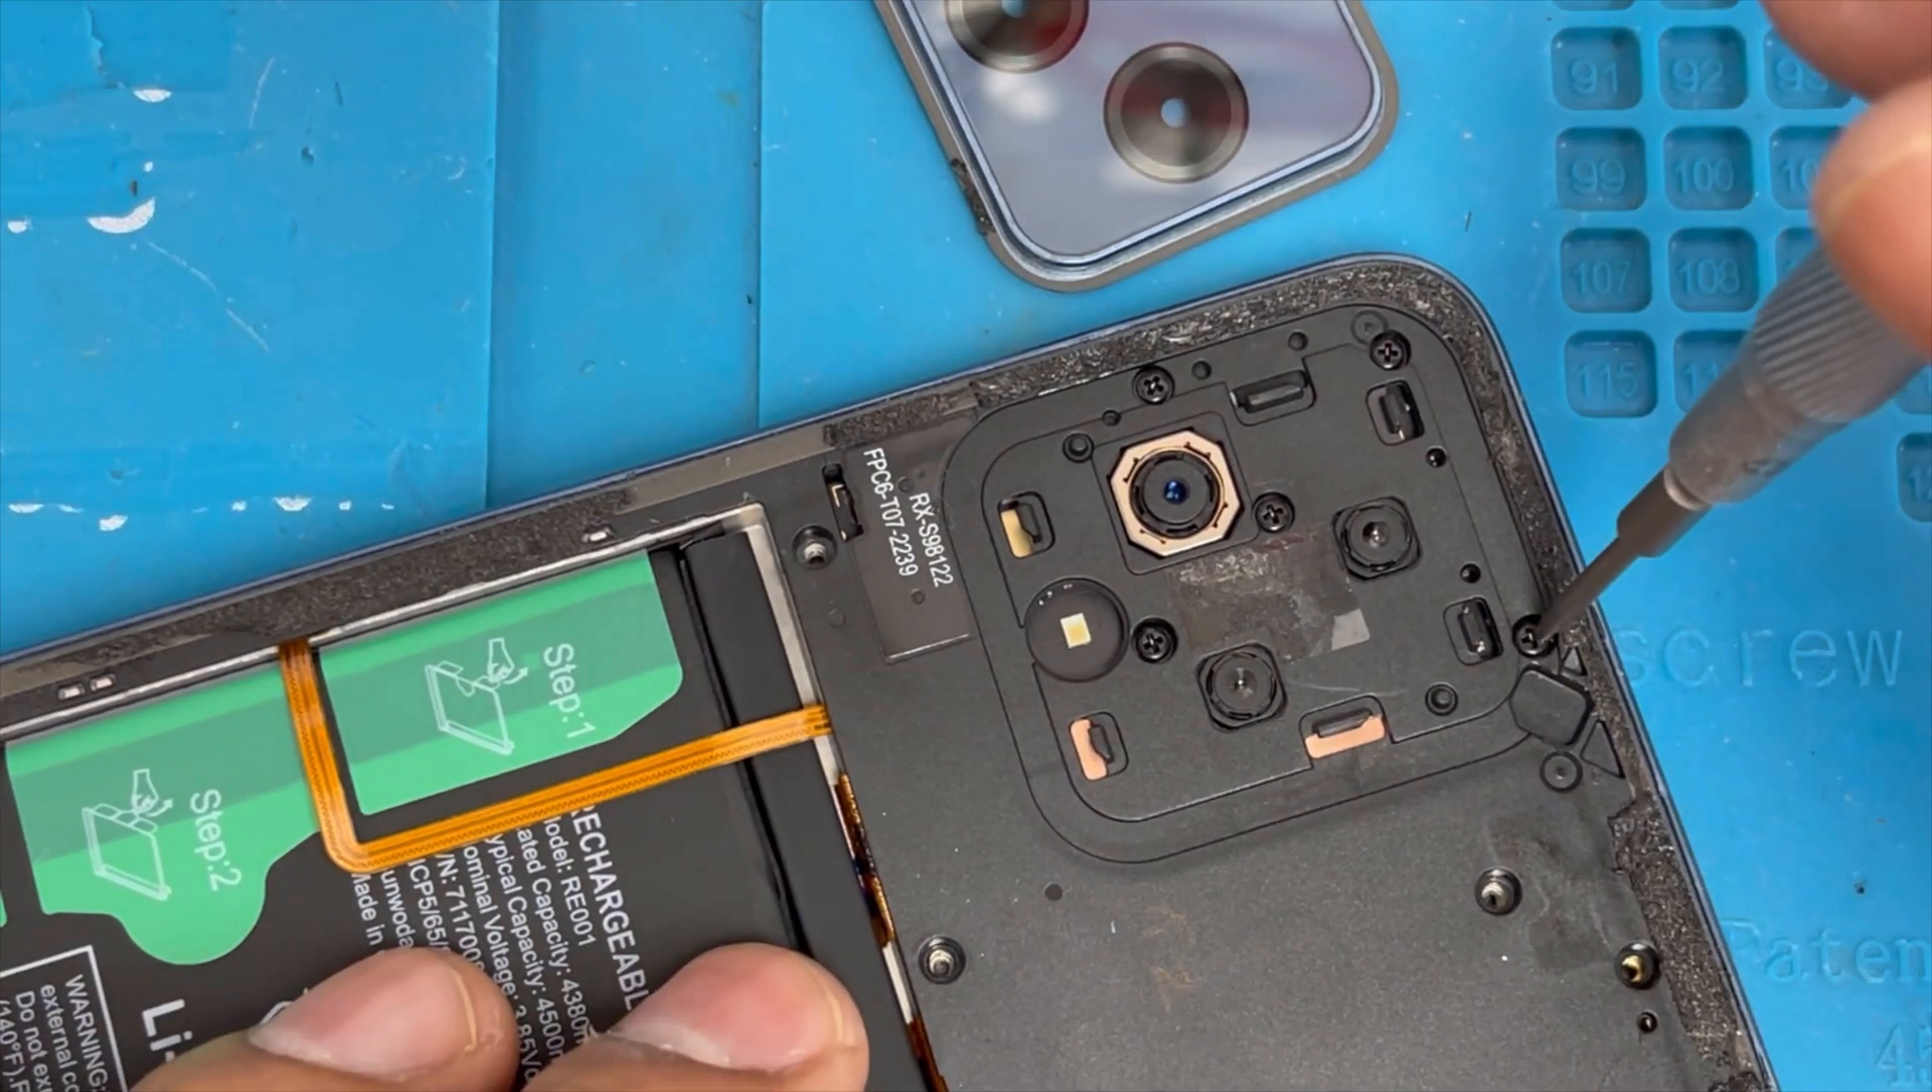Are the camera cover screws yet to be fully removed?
Yes.